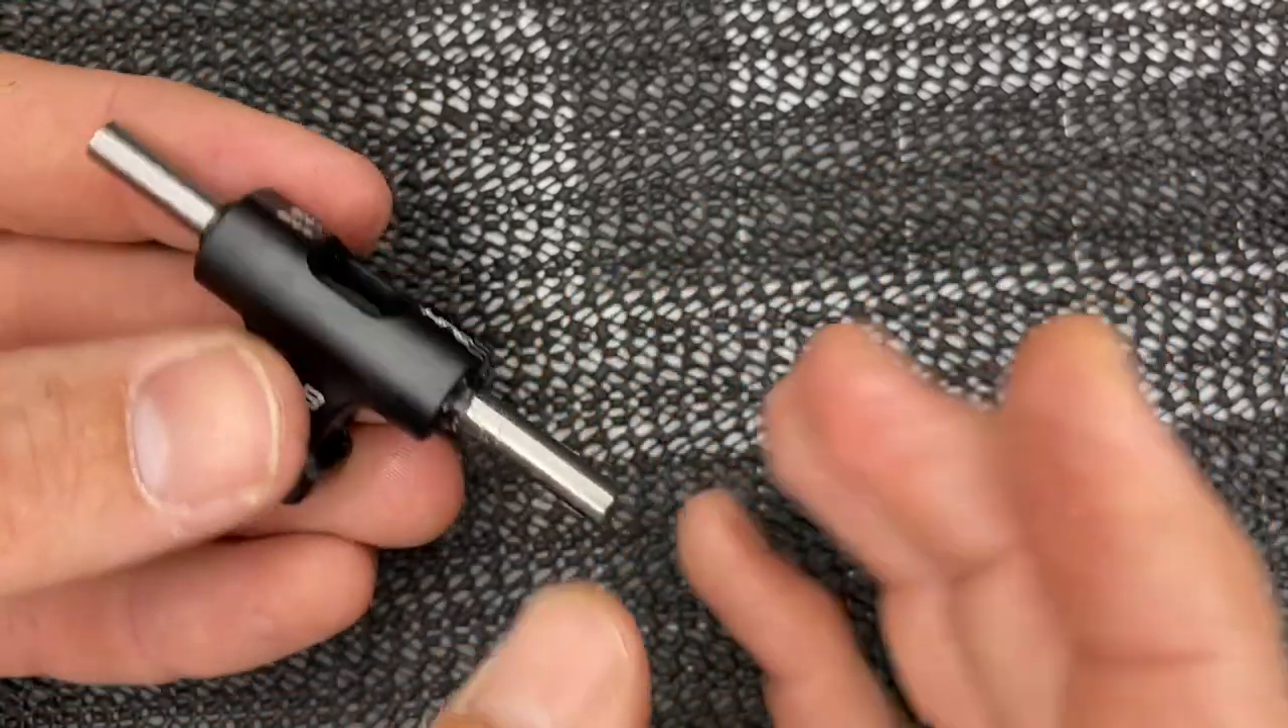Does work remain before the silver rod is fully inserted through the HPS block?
No.